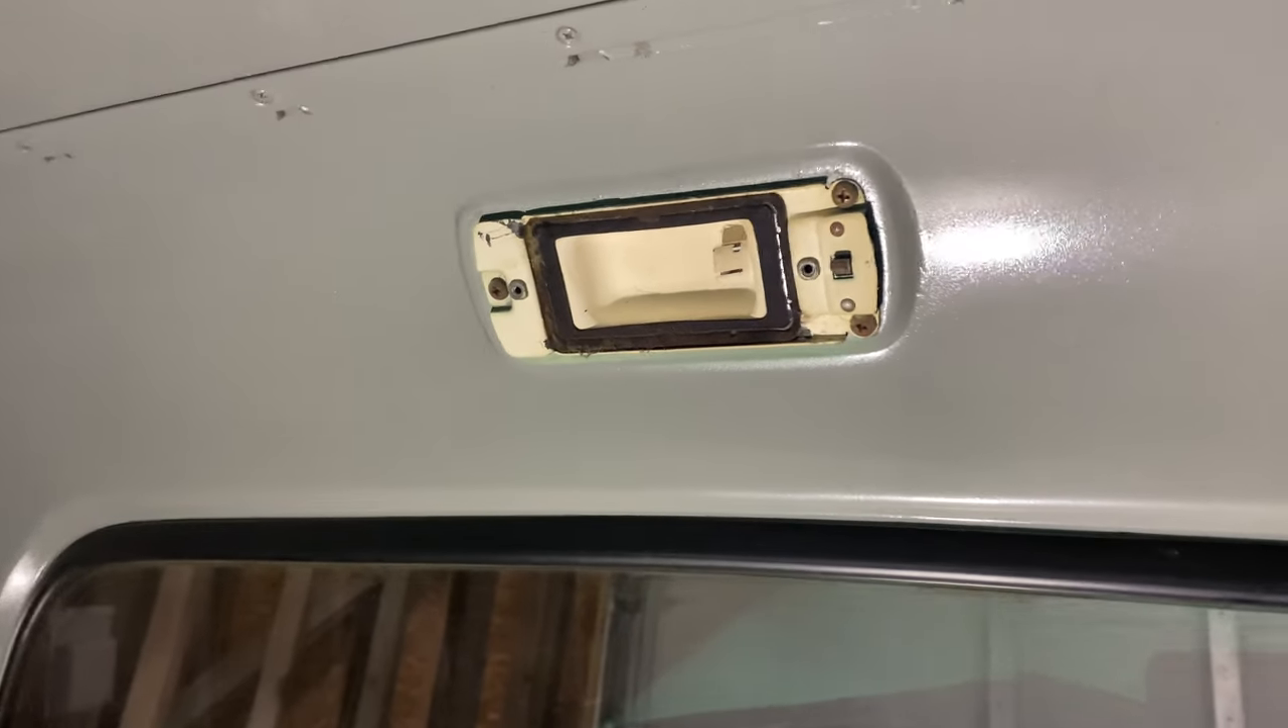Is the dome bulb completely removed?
Yes.